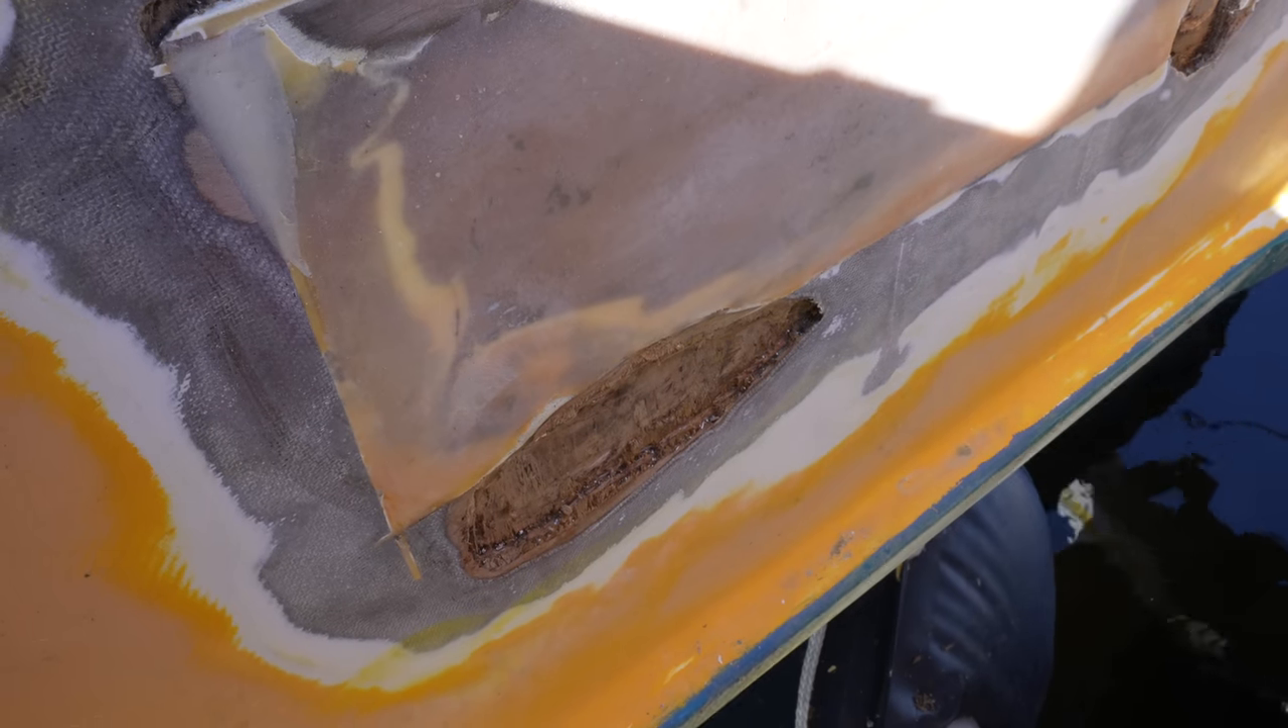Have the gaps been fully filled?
No.